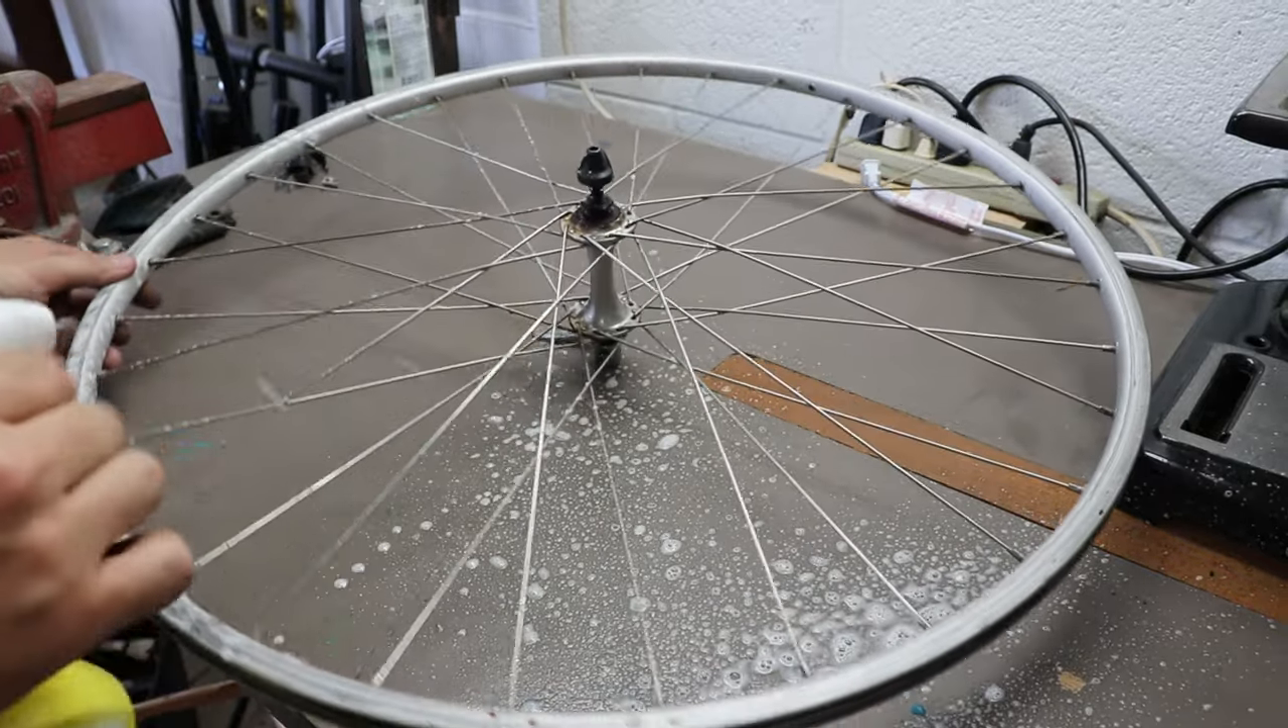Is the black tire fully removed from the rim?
Yes.